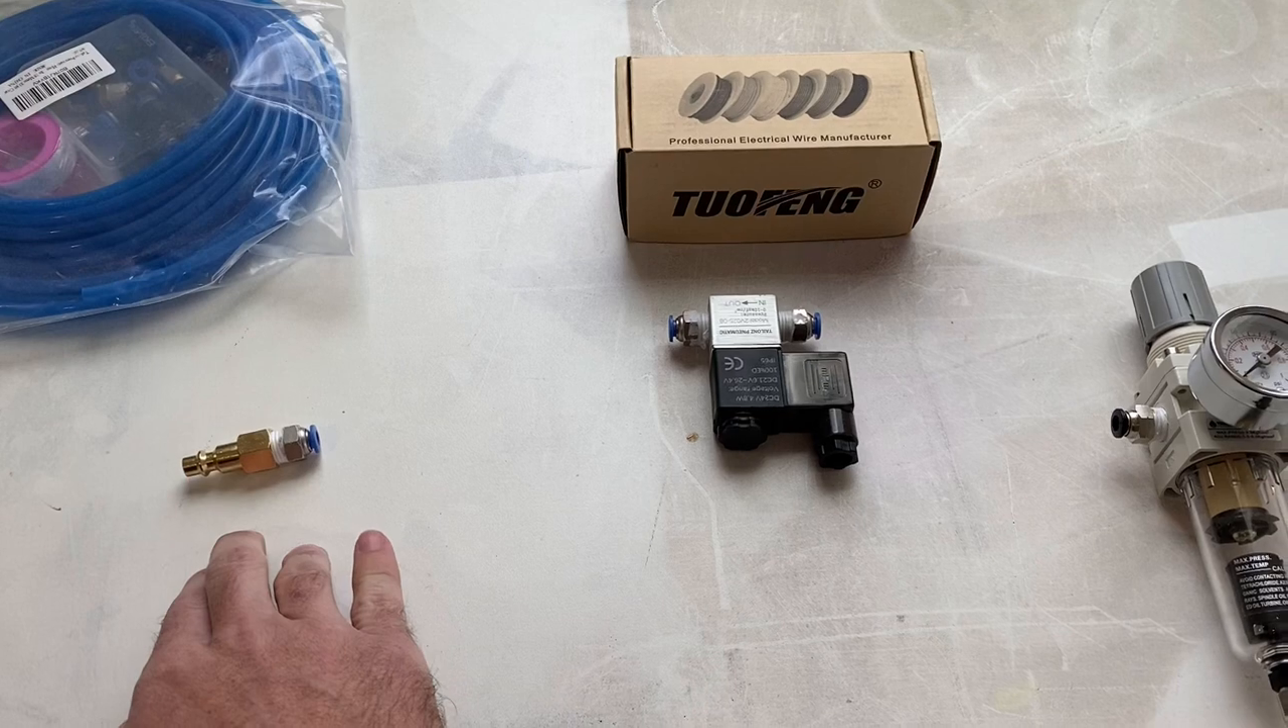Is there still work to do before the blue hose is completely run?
Yes.